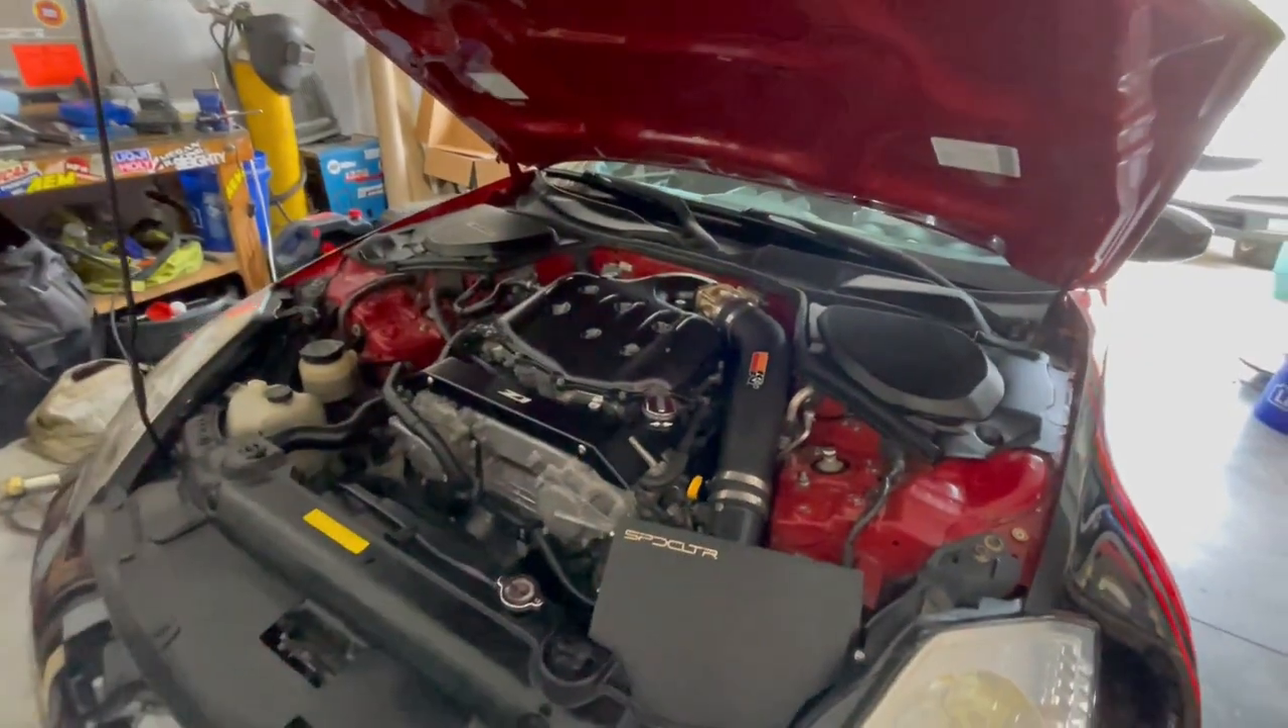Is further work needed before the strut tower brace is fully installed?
Yes.